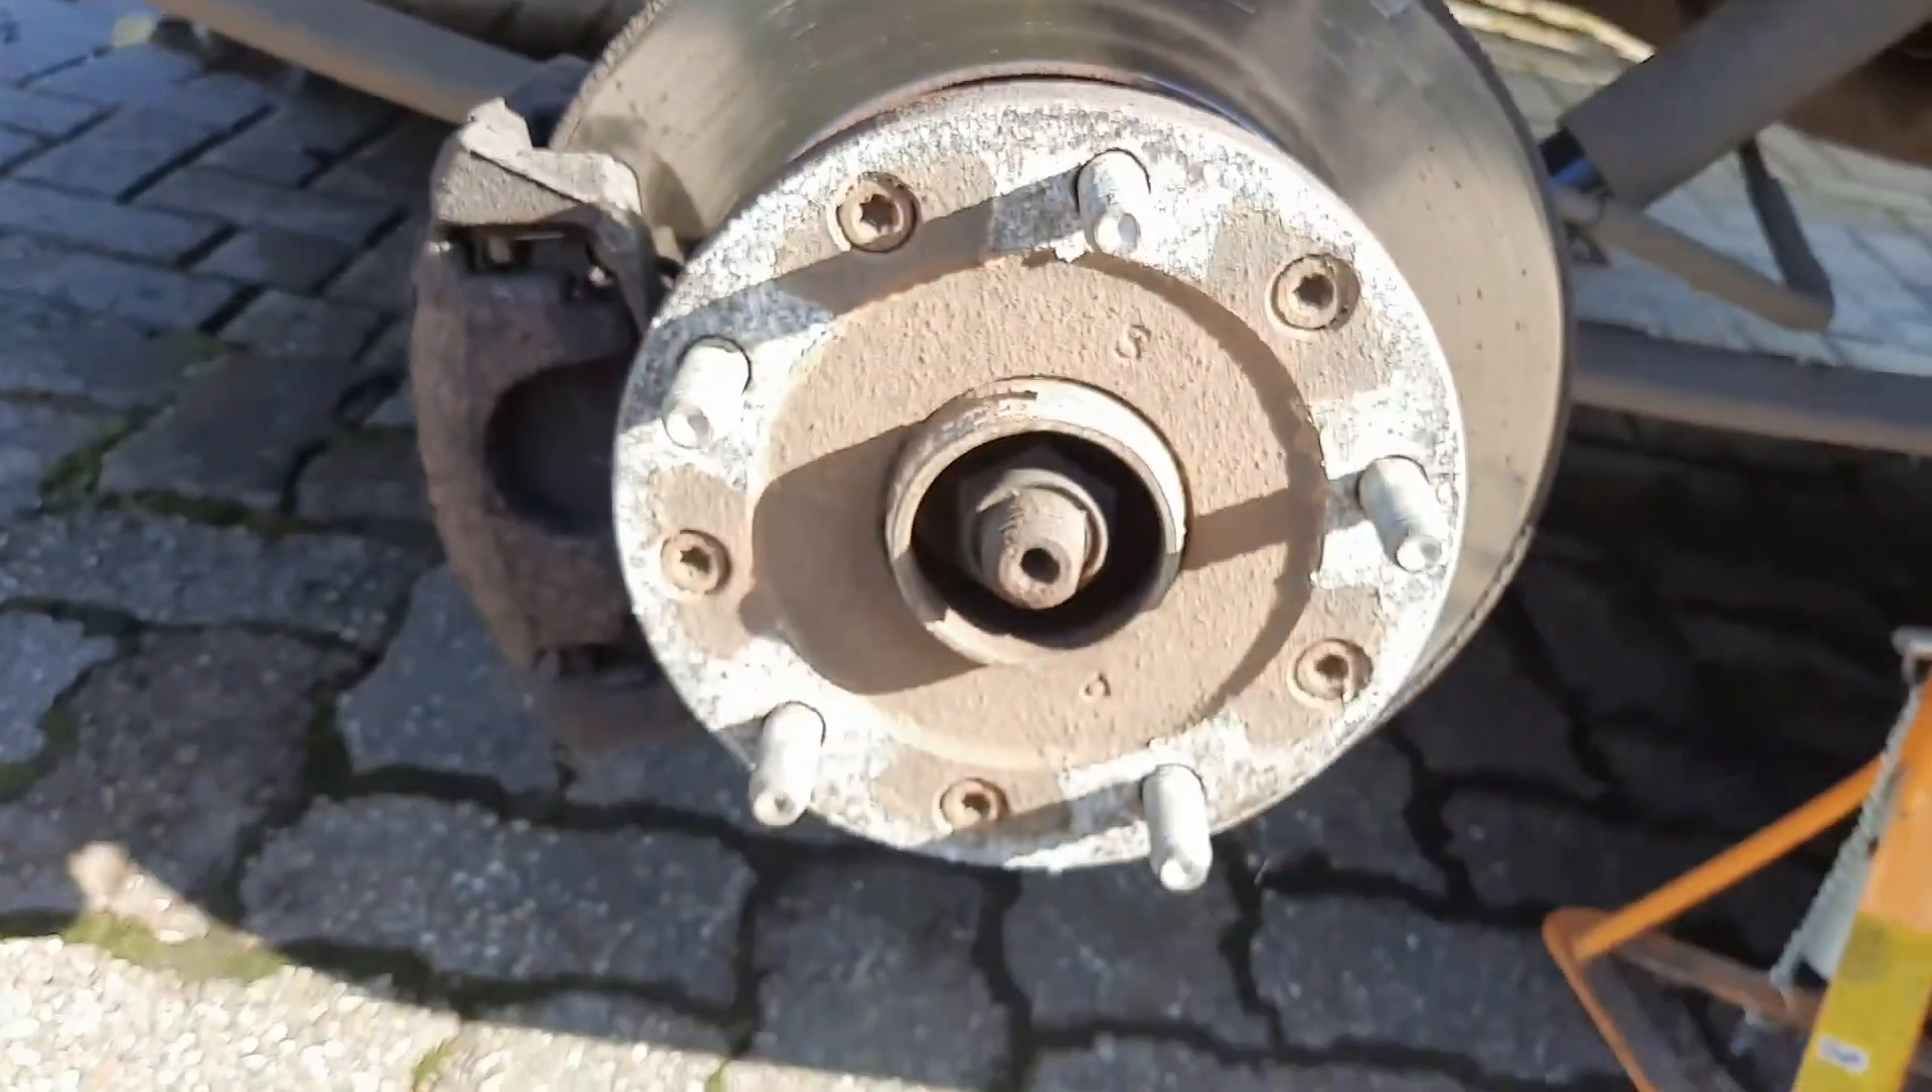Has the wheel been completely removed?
Yes.